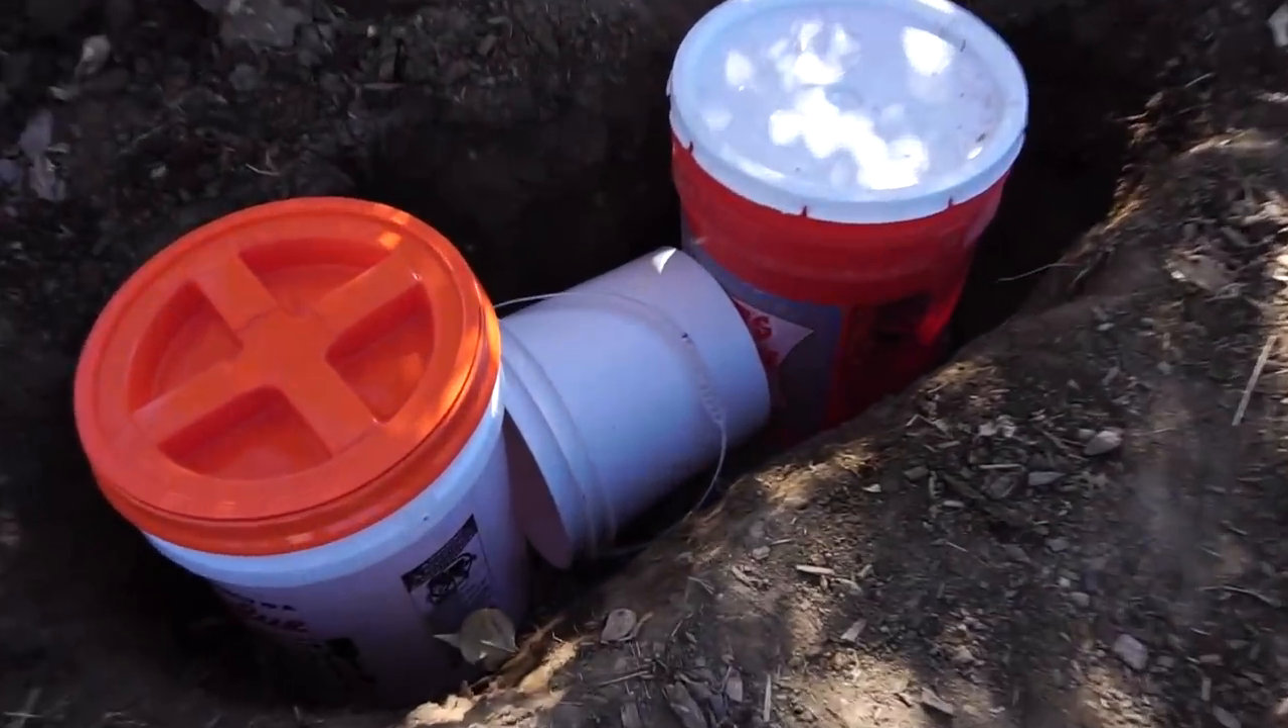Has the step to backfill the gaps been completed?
No.